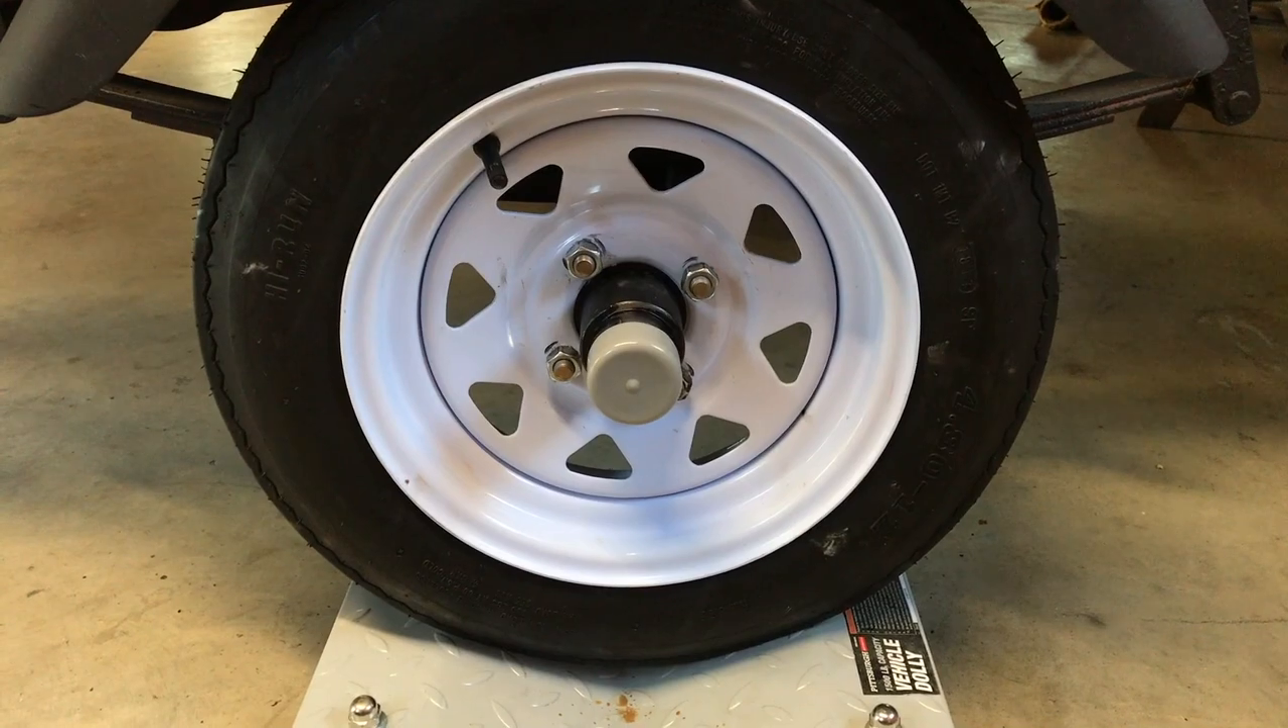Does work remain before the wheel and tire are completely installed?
No.